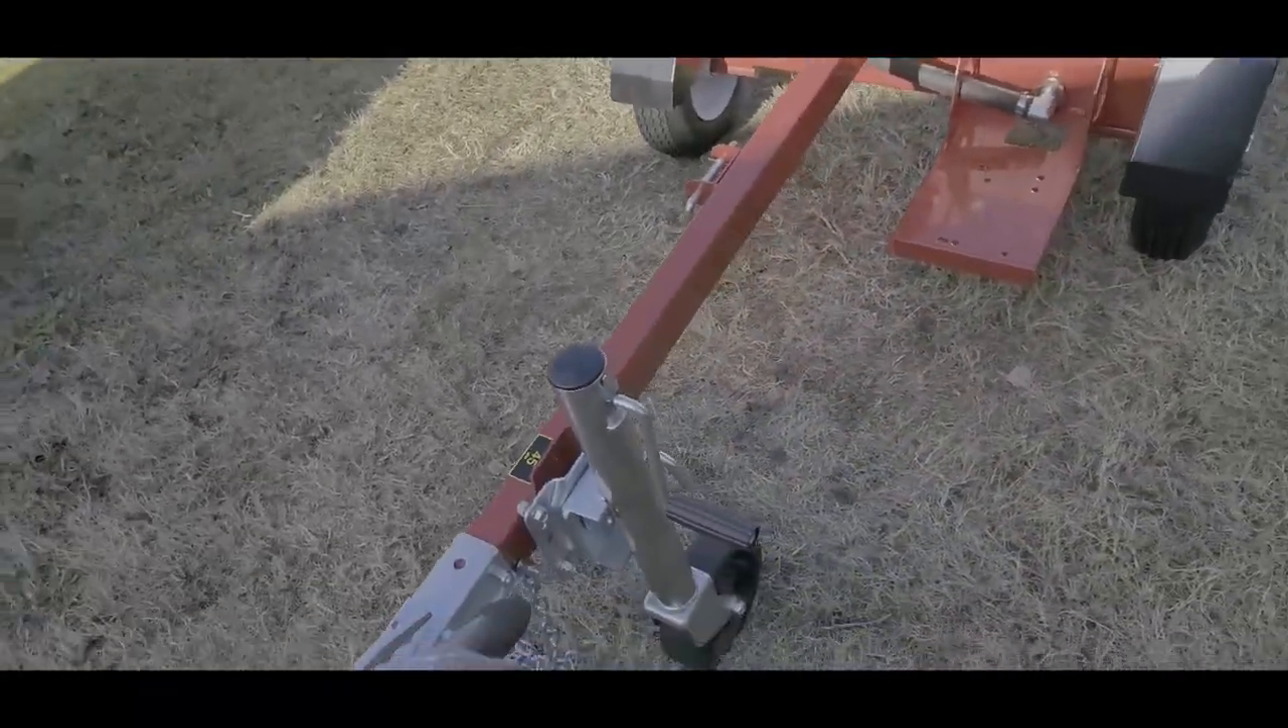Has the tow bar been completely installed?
Yes.